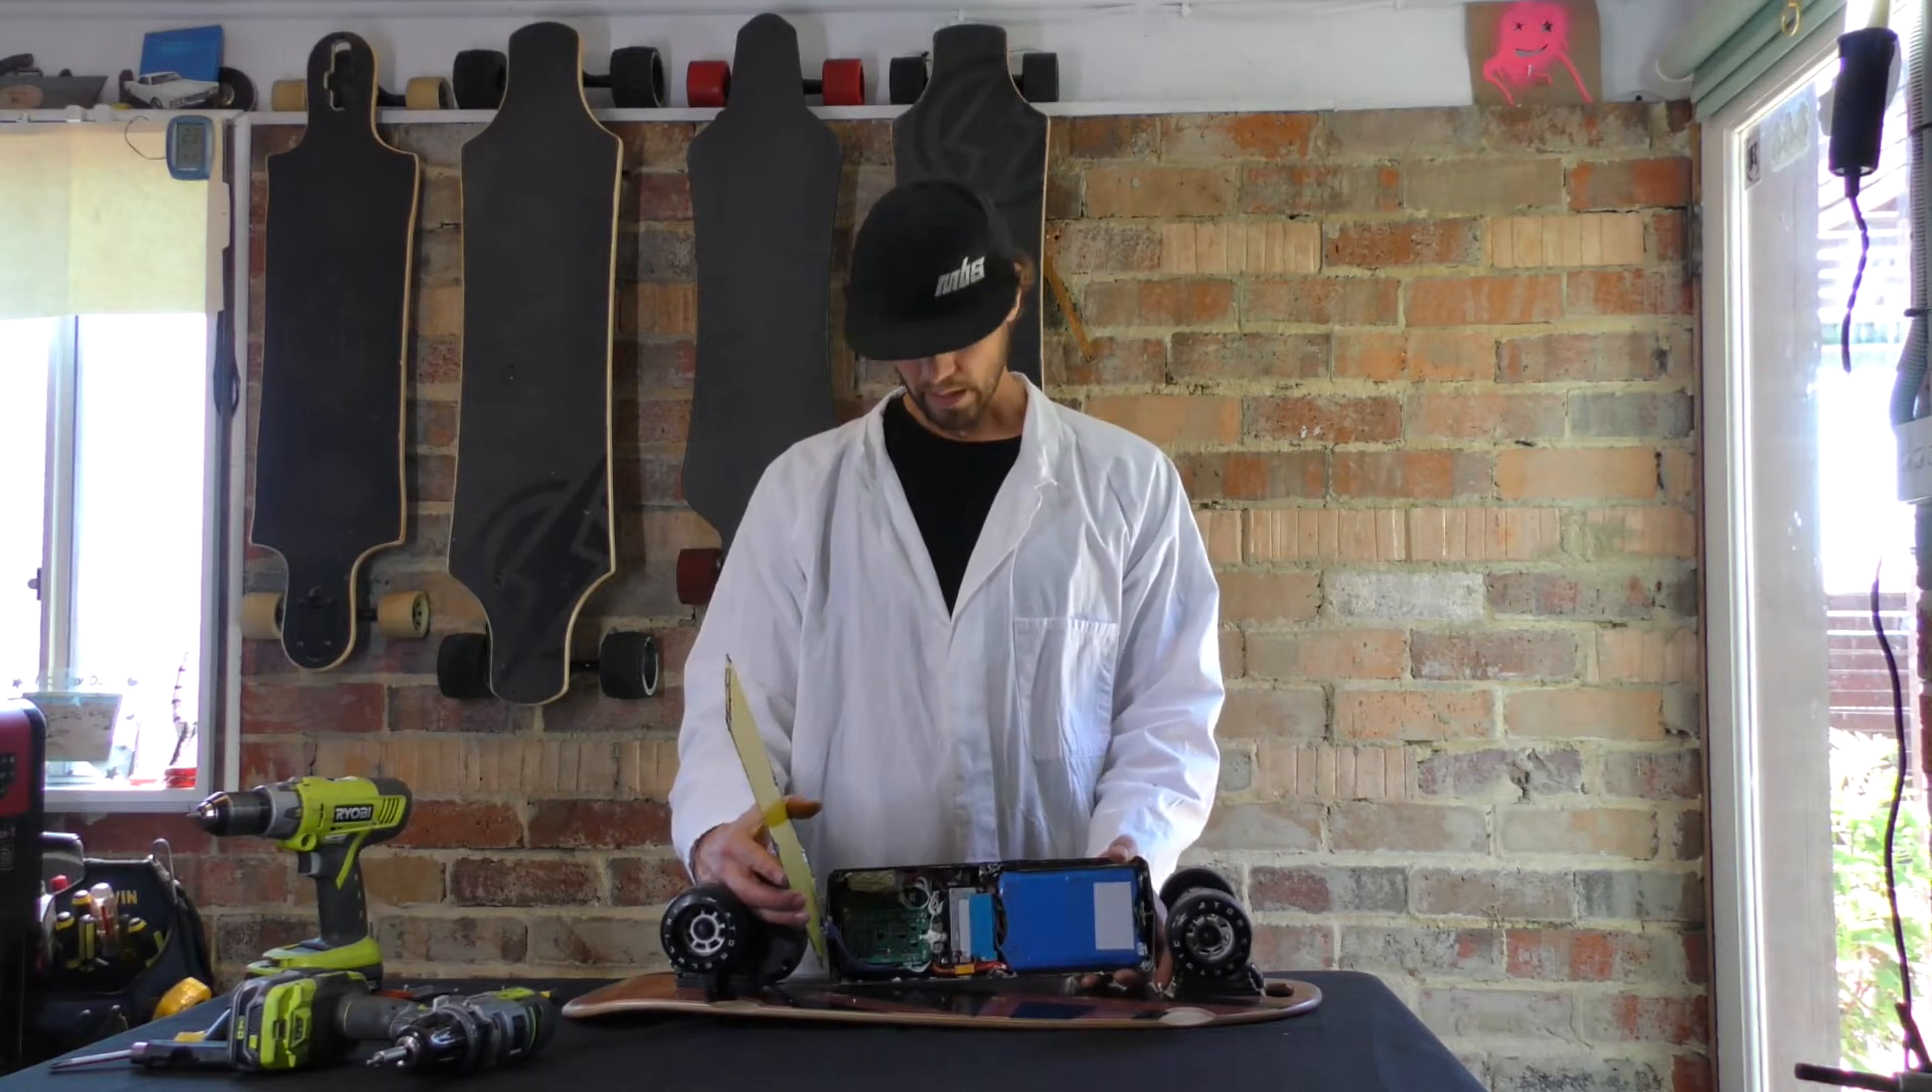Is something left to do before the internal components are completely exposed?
No.